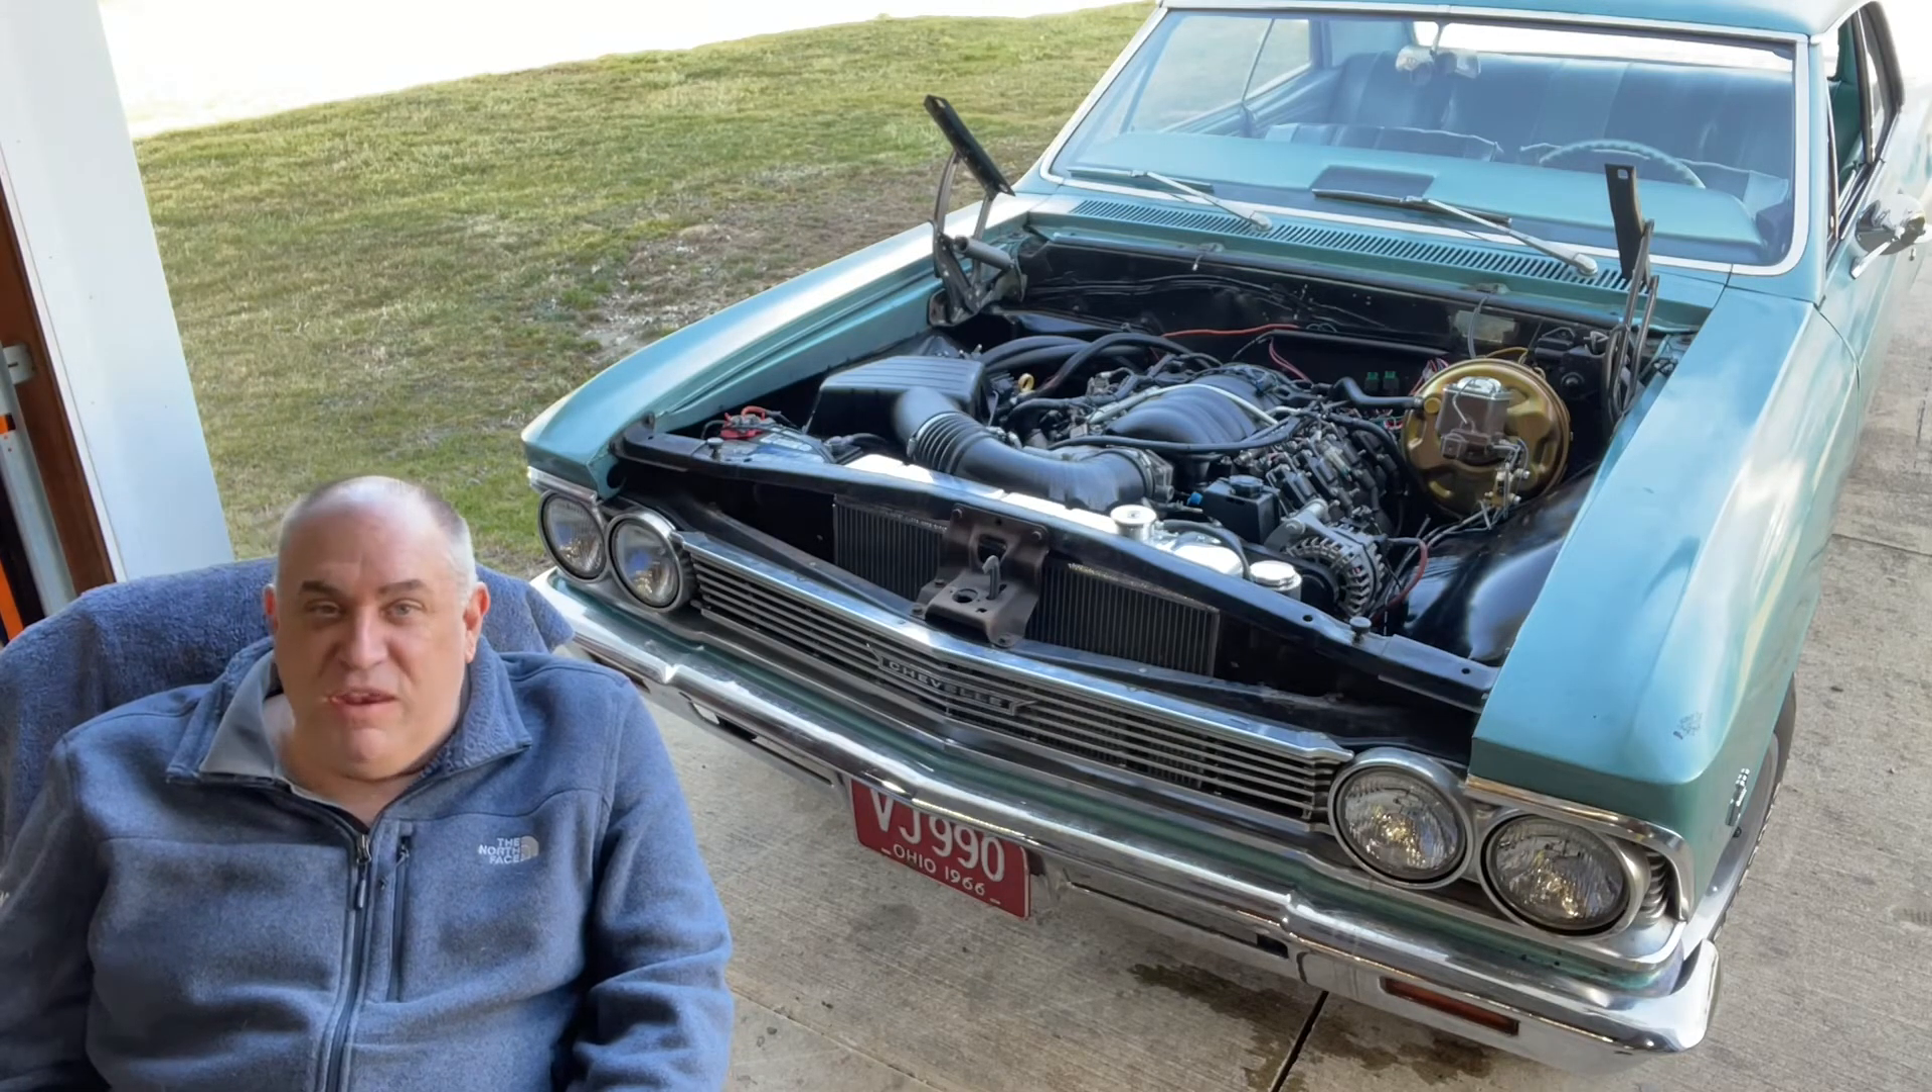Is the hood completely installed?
No.